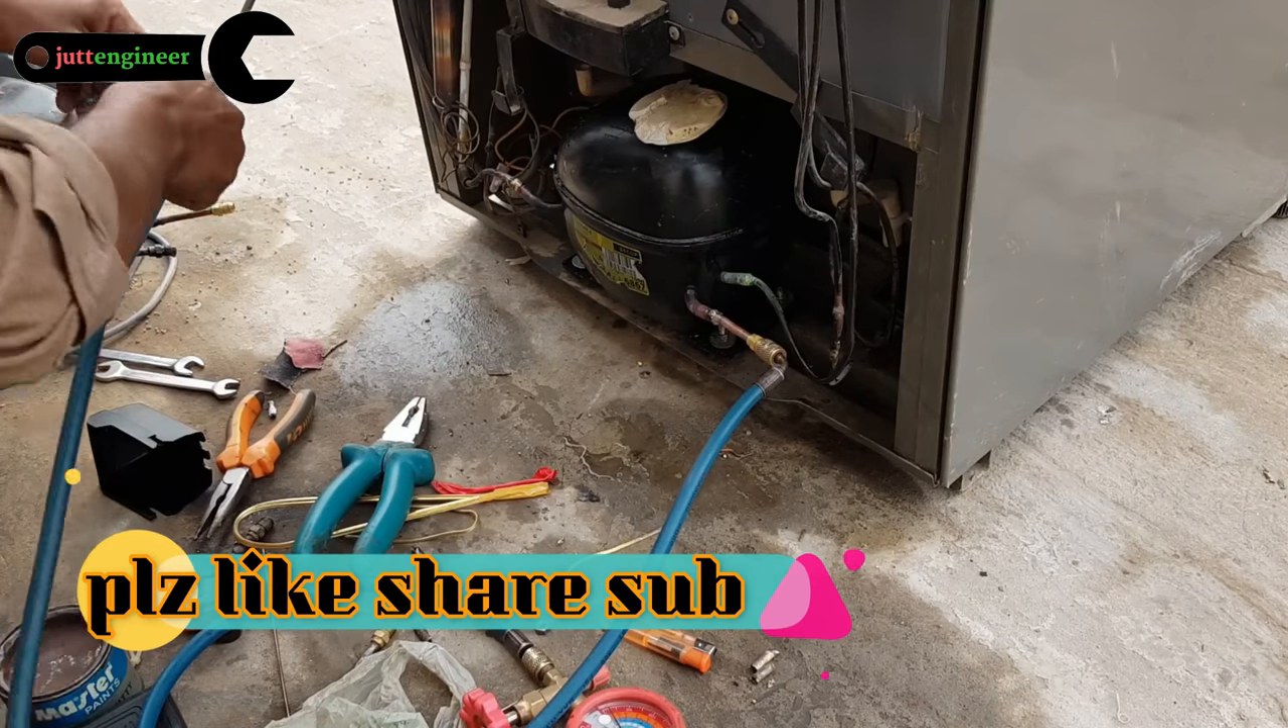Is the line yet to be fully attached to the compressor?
No.